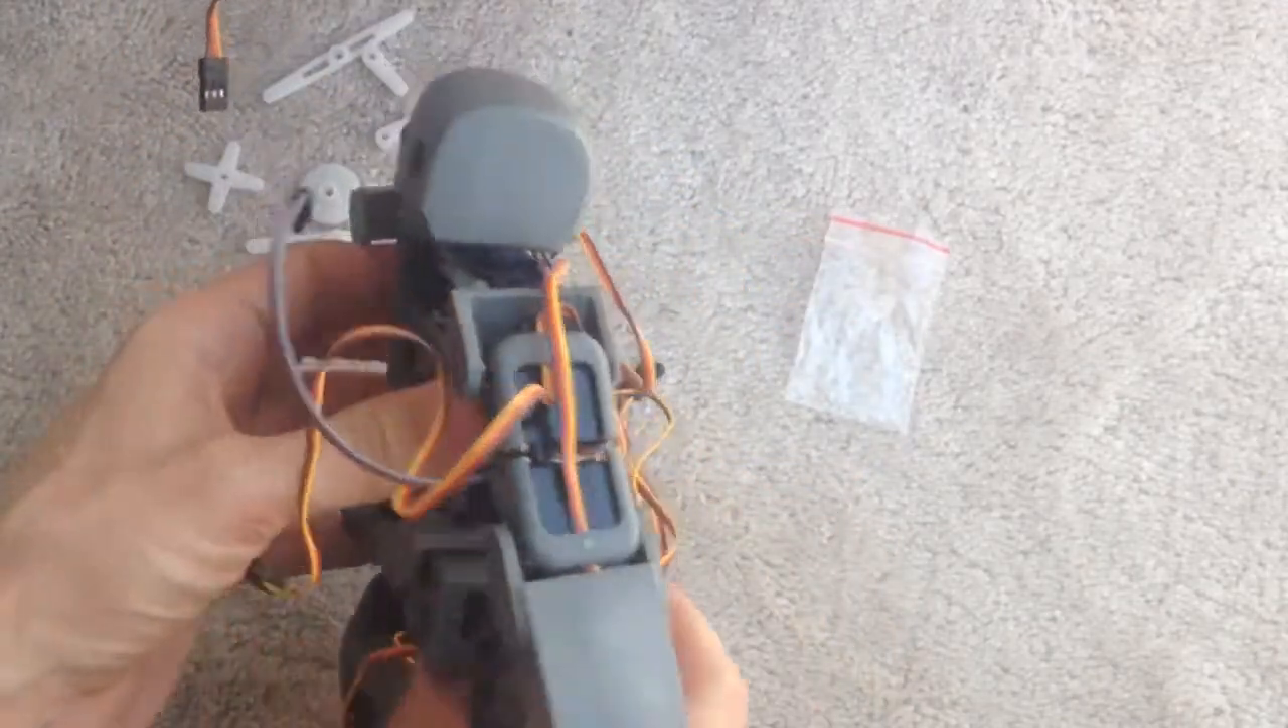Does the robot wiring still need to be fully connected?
Yes.